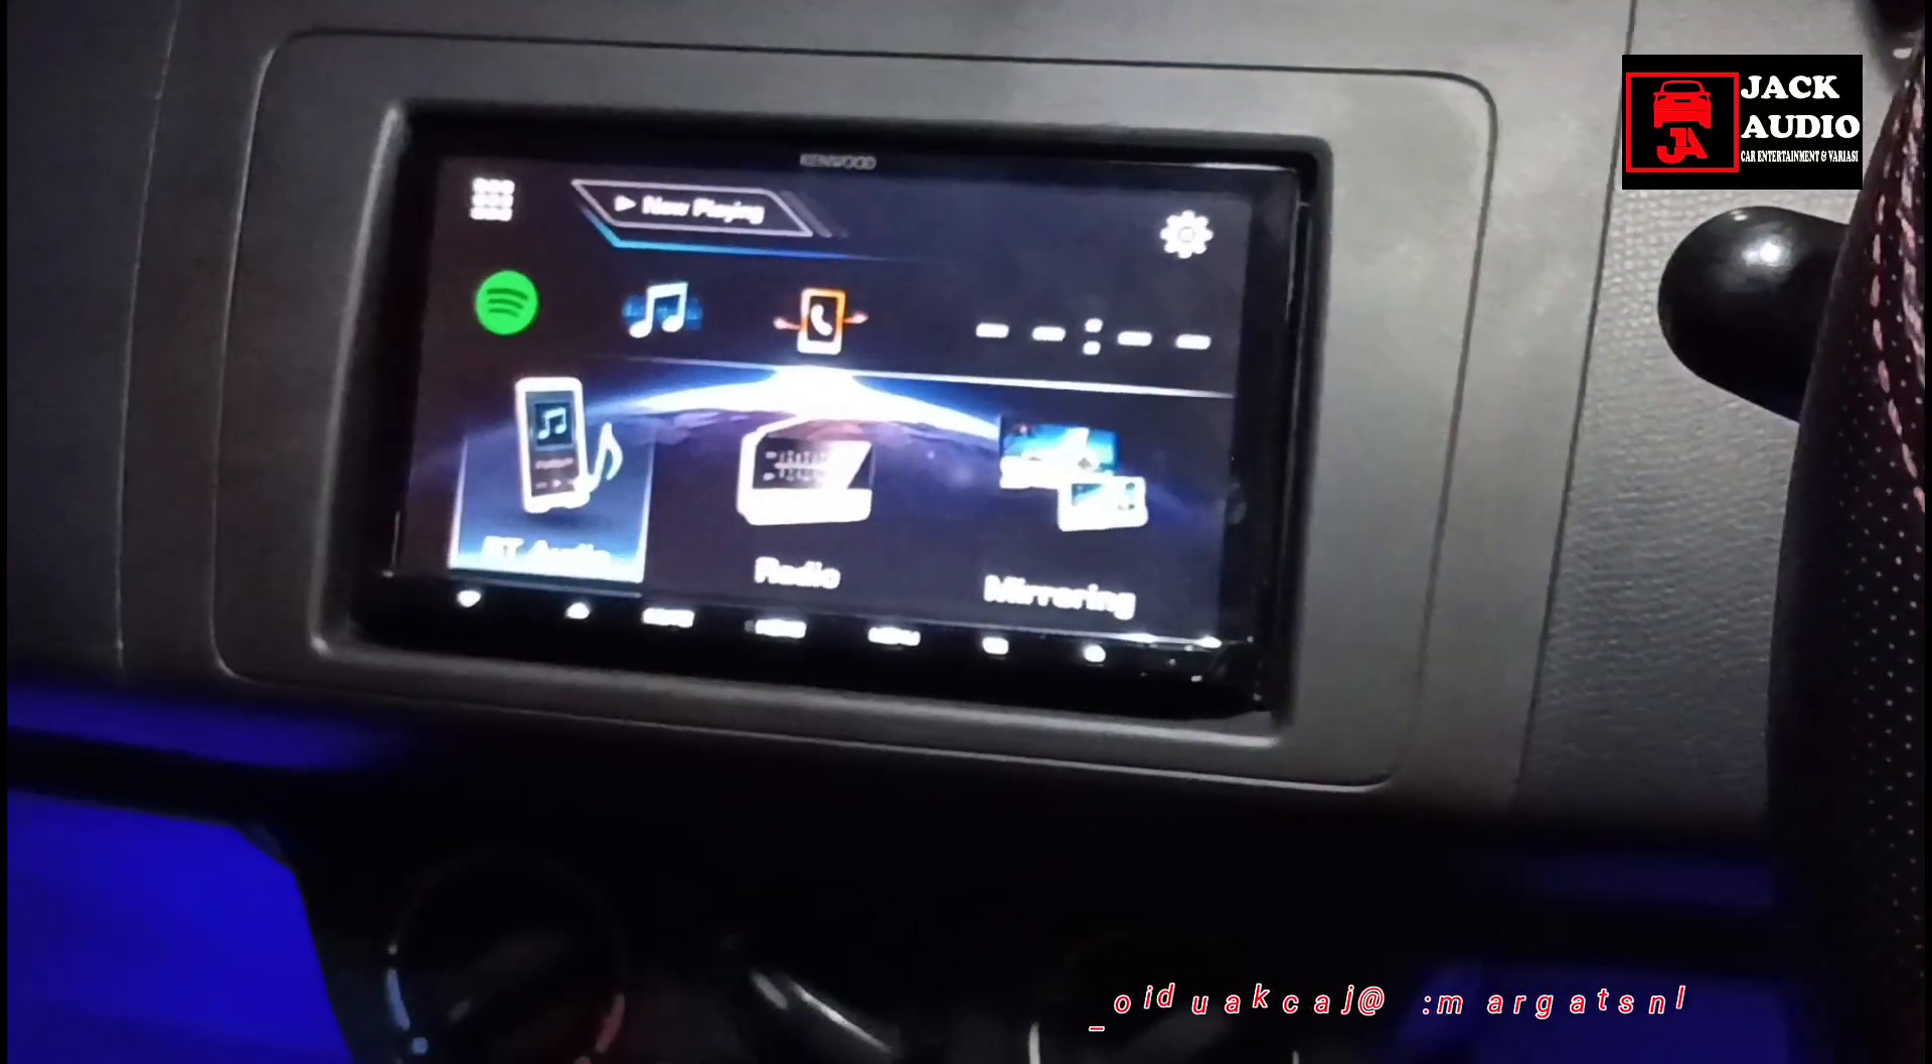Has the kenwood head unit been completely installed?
Yes.